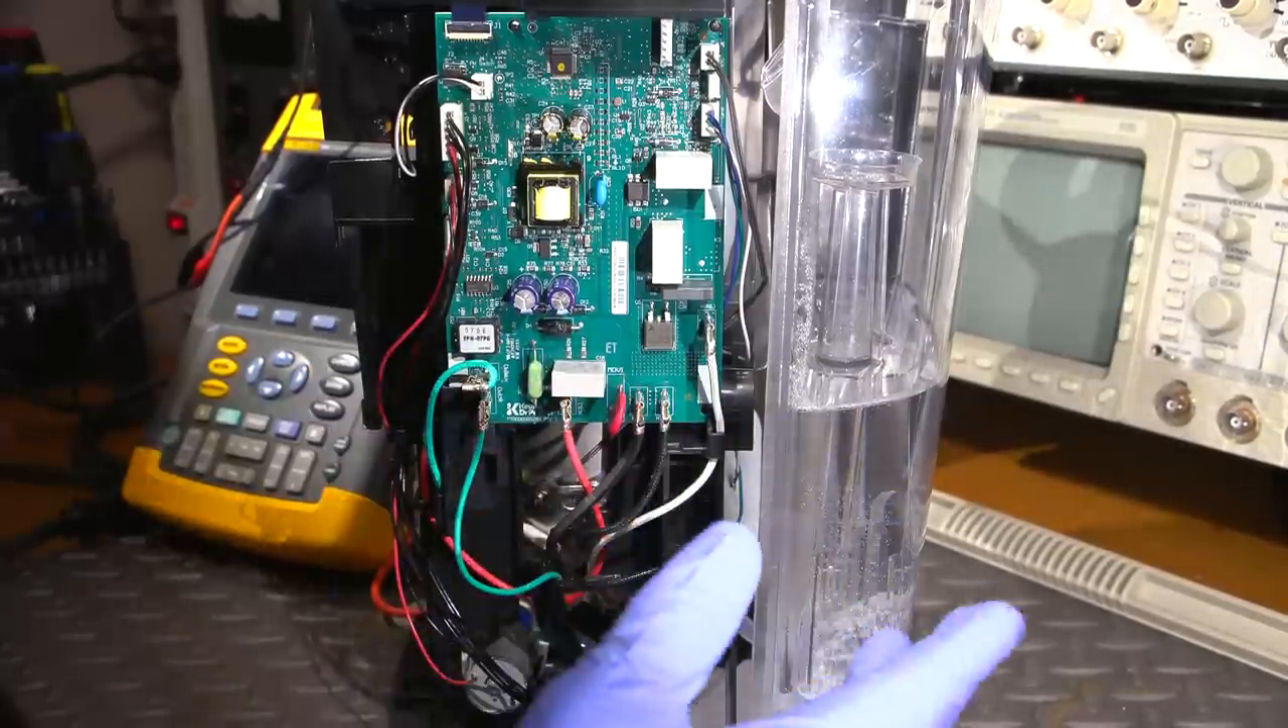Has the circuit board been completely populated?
Yes.